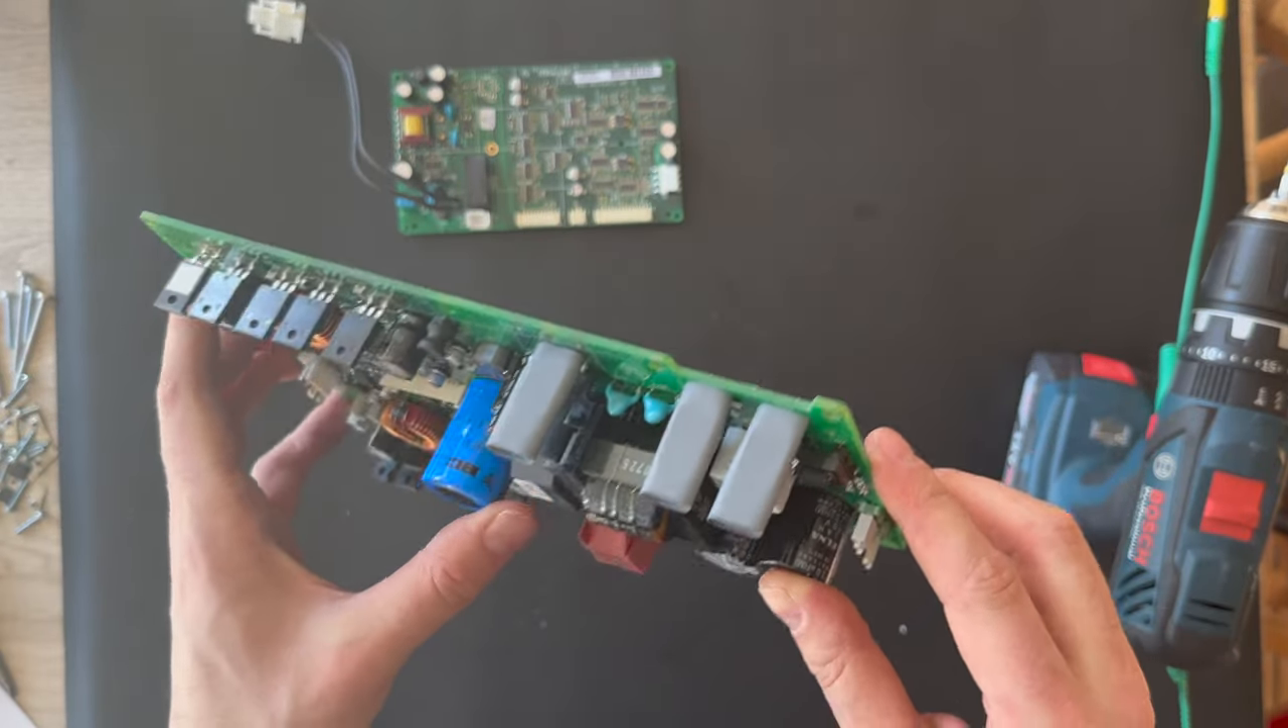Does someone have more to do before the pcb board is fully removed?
No.